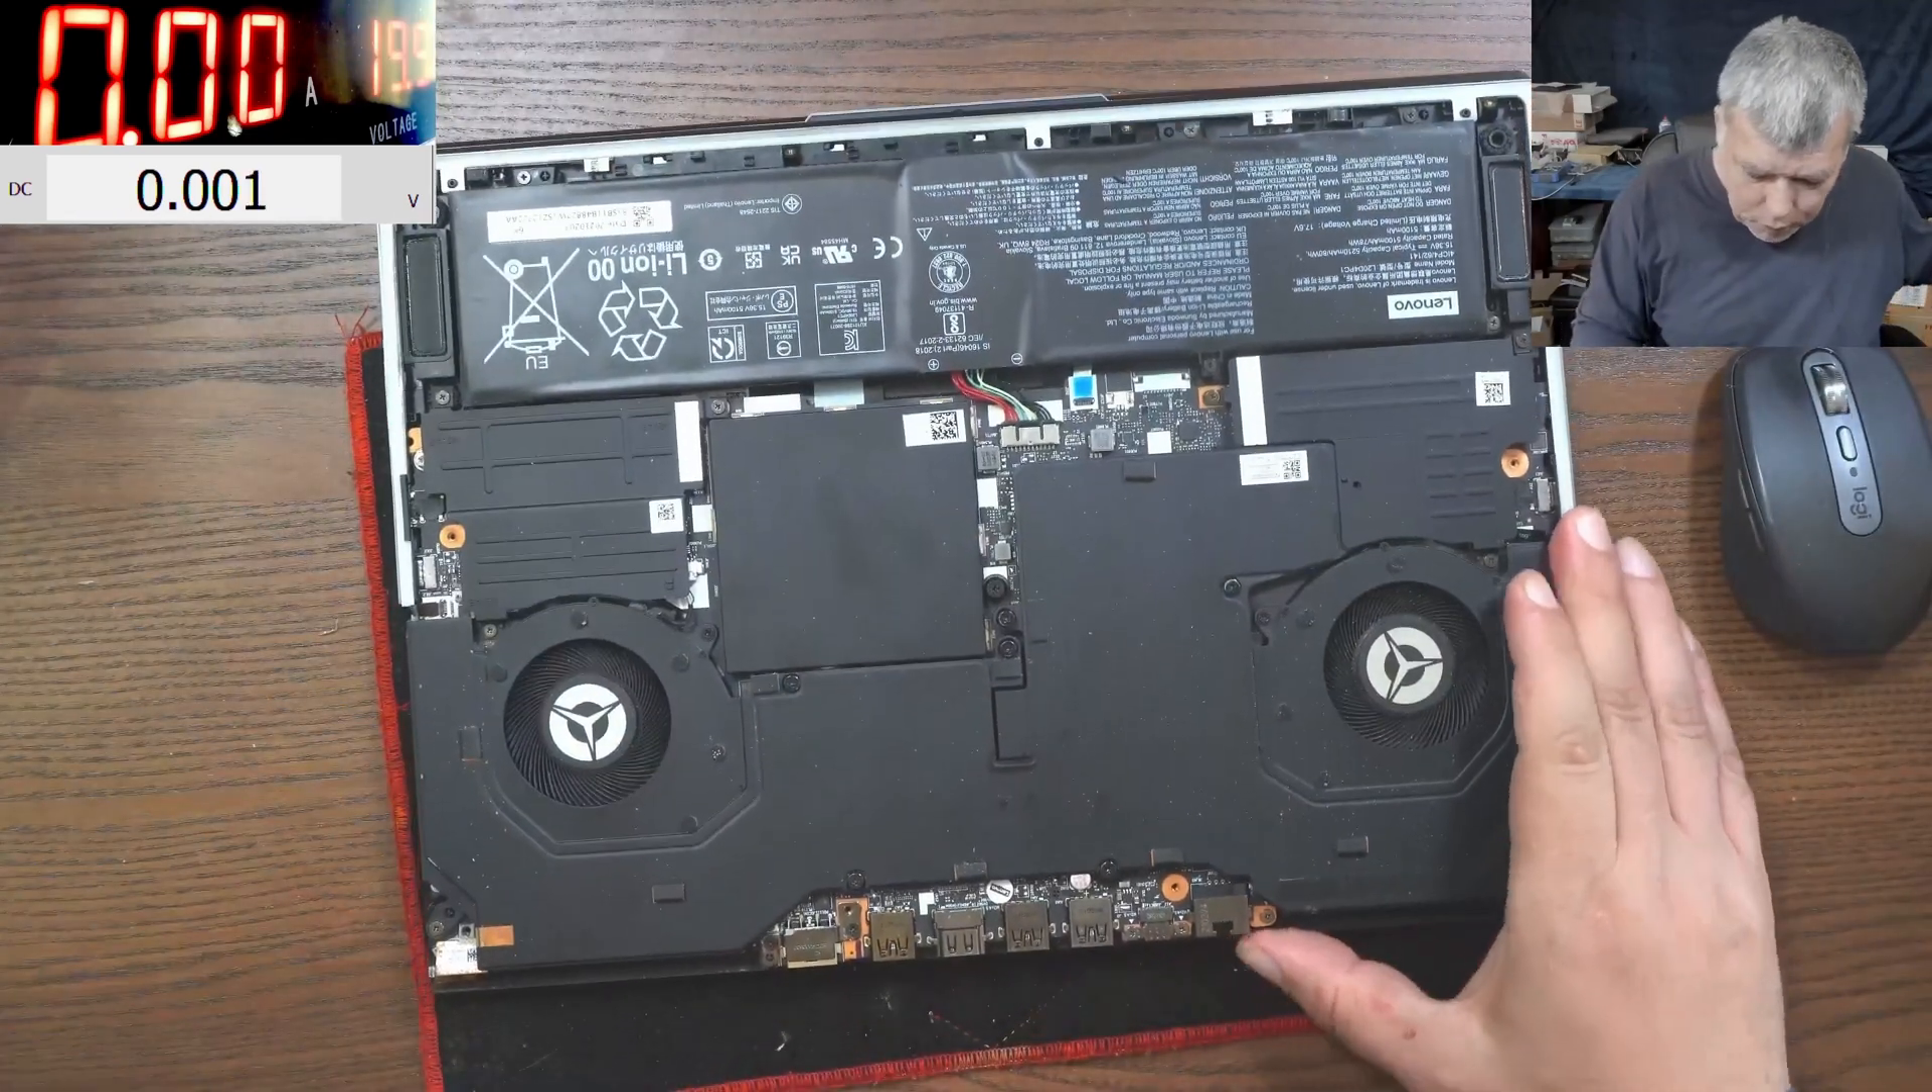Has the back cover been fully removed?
Yes.